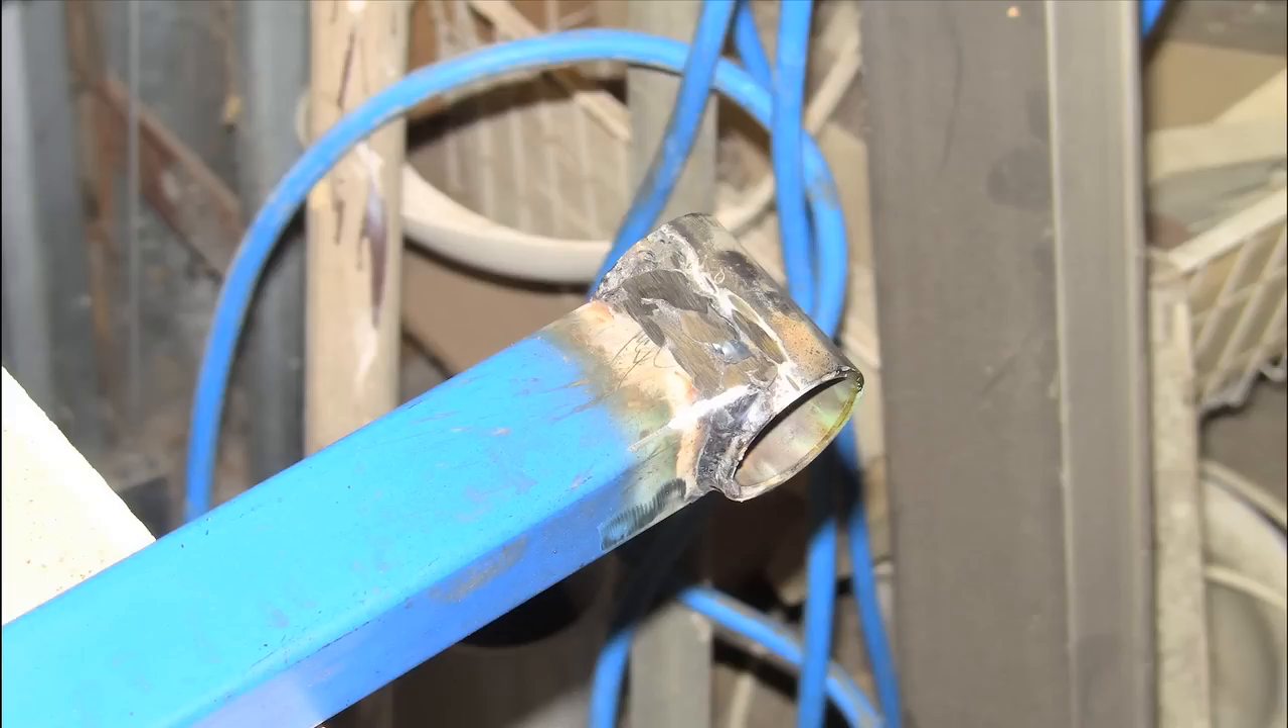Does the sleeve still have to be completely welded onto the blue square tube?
No.